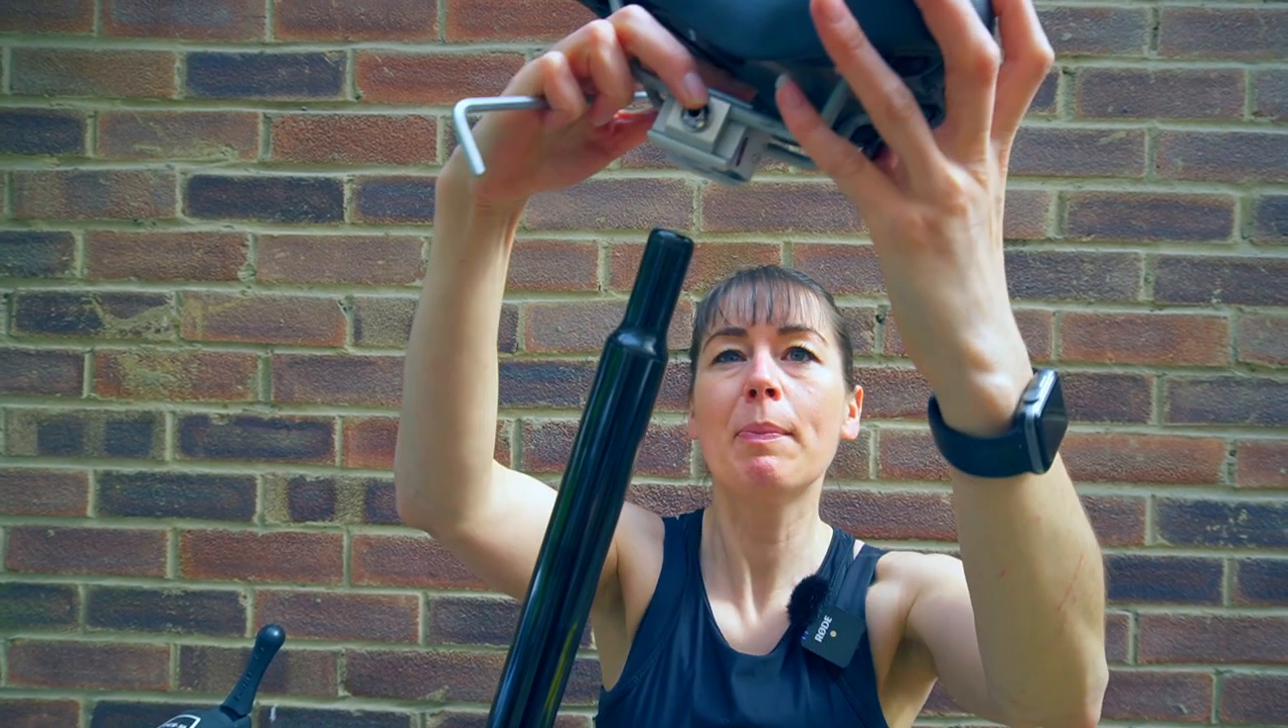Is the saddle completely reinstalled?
No.